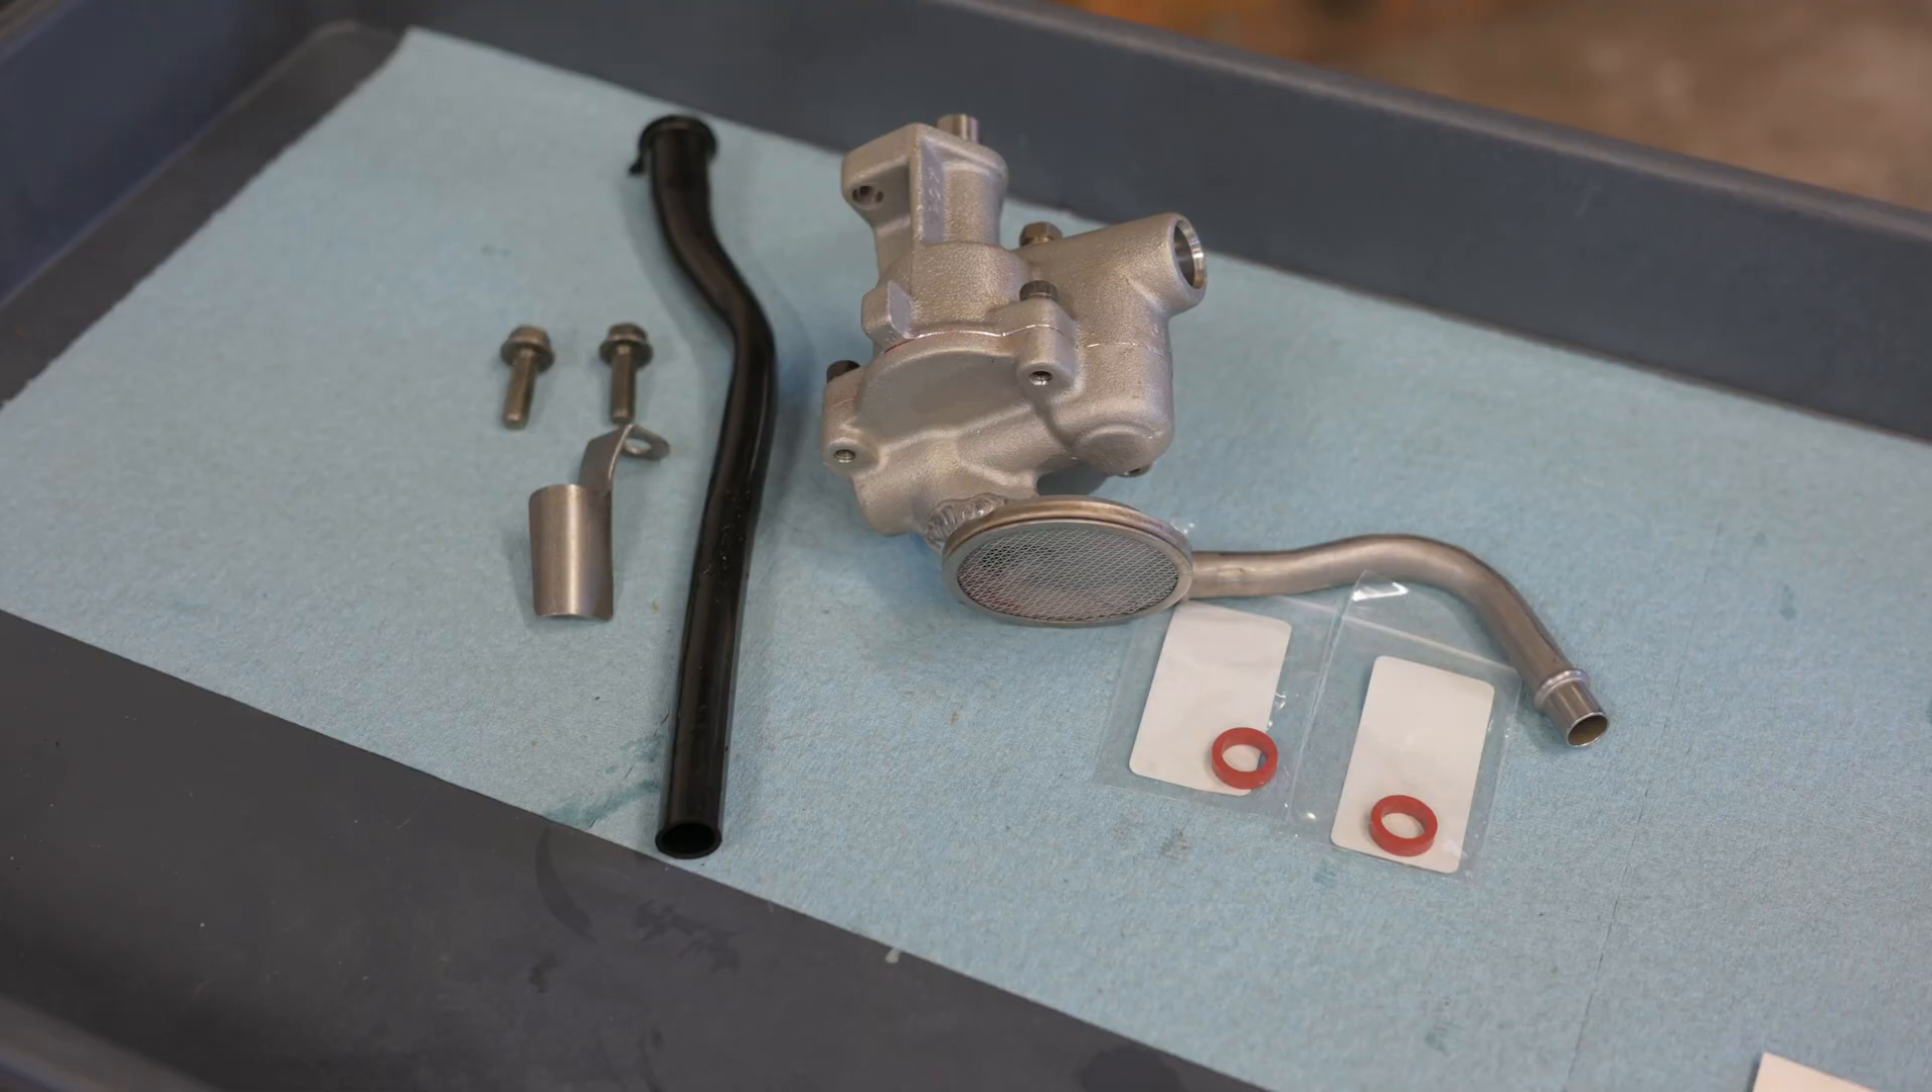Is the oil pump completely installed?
No.